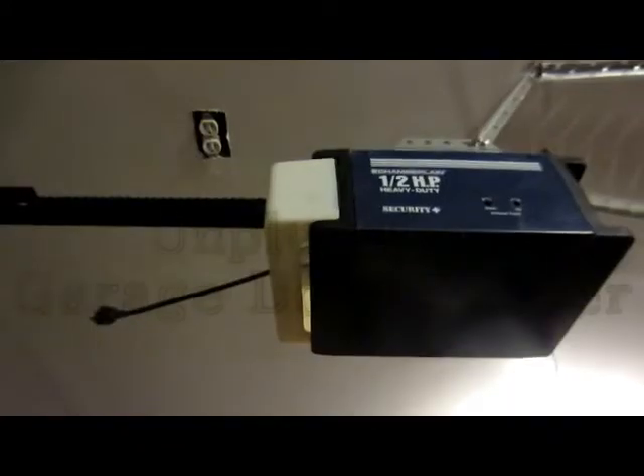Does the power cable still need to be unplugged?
No.